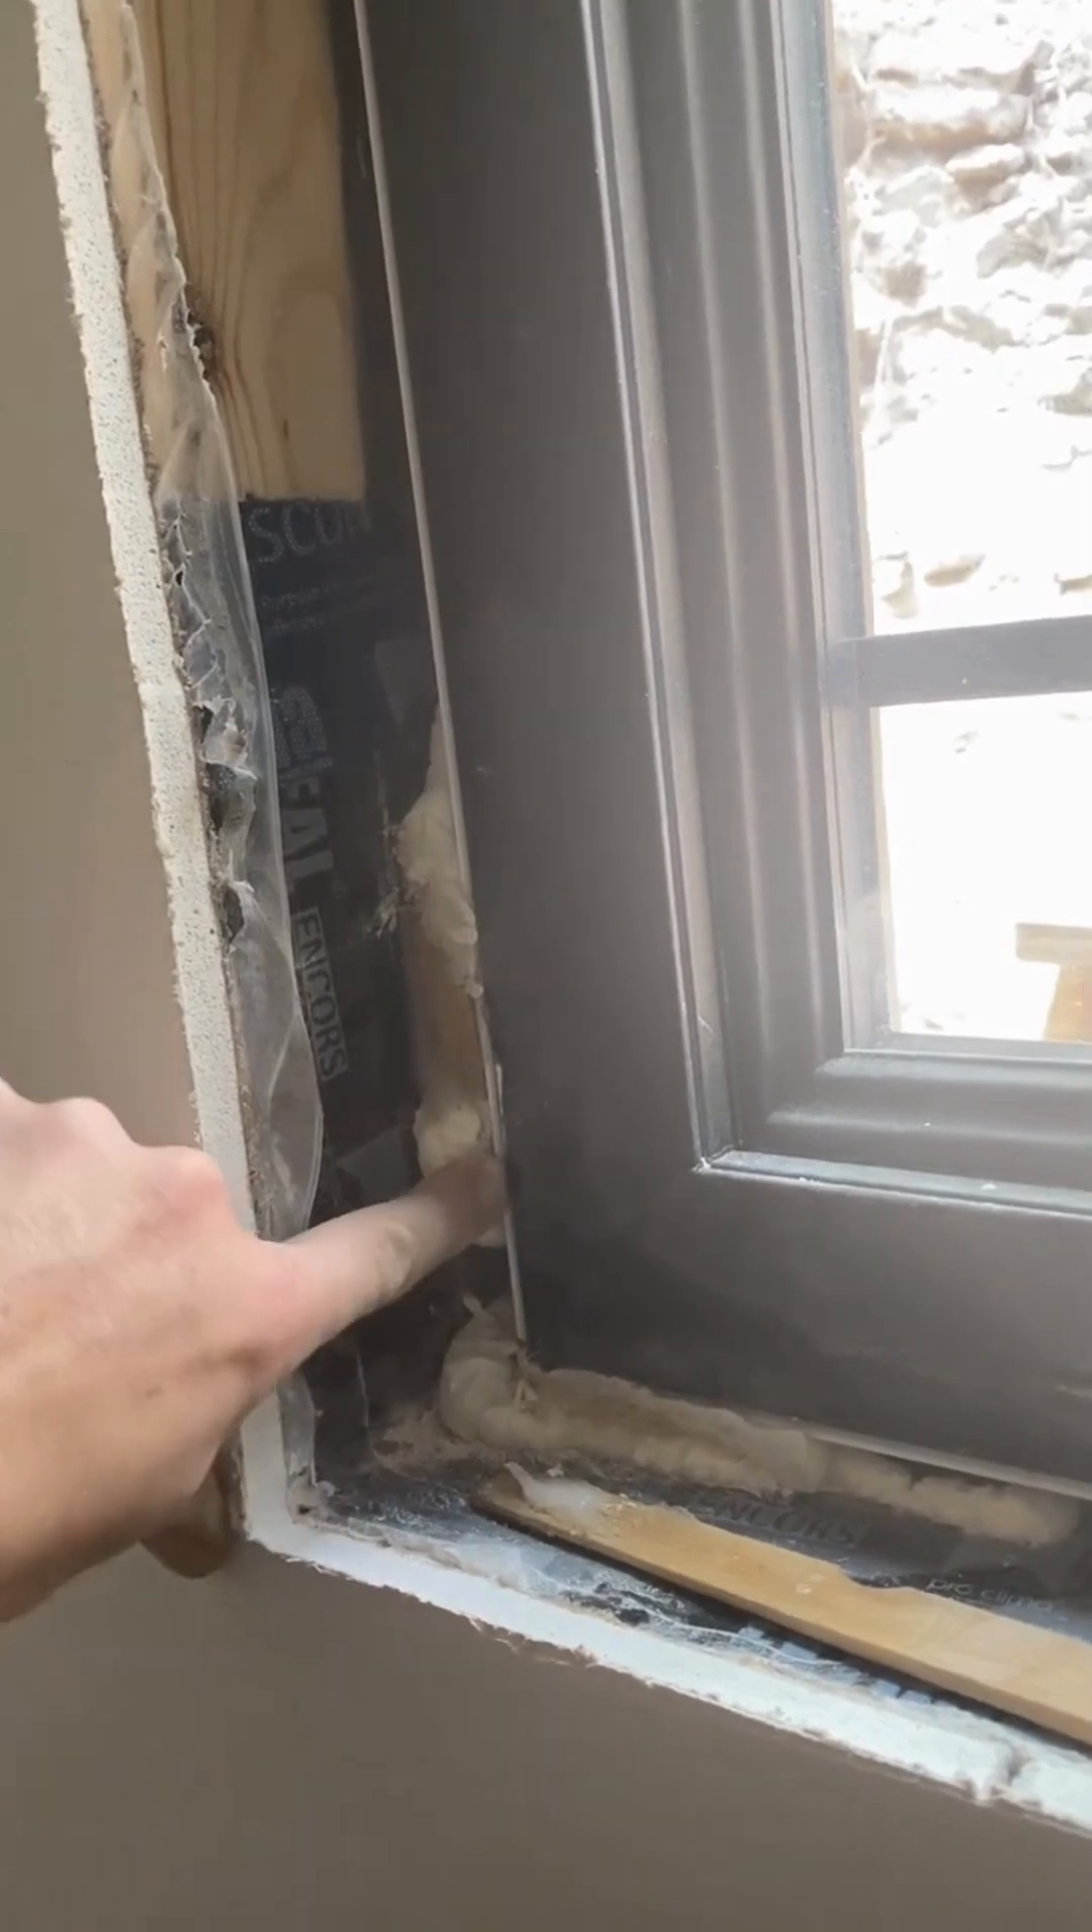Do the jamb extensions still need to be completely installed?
Yes.